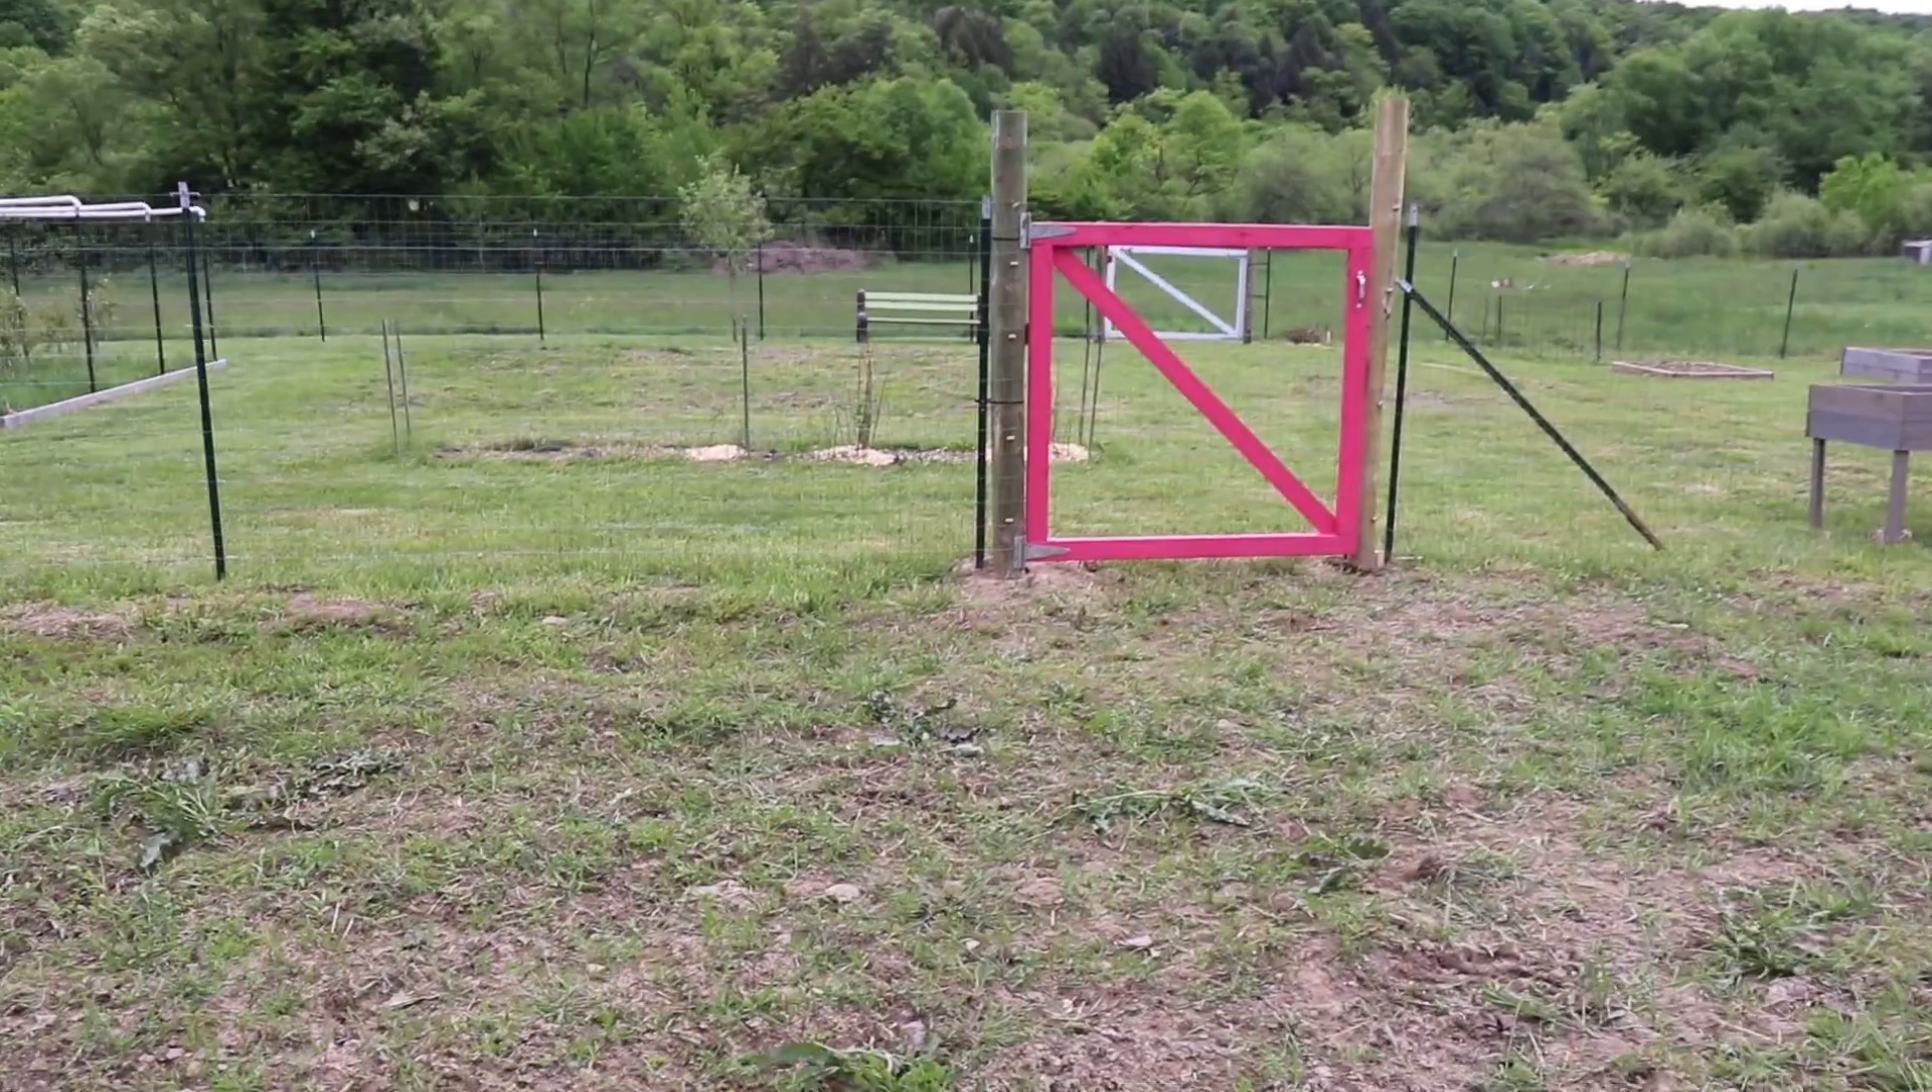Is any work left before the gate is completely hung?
No.